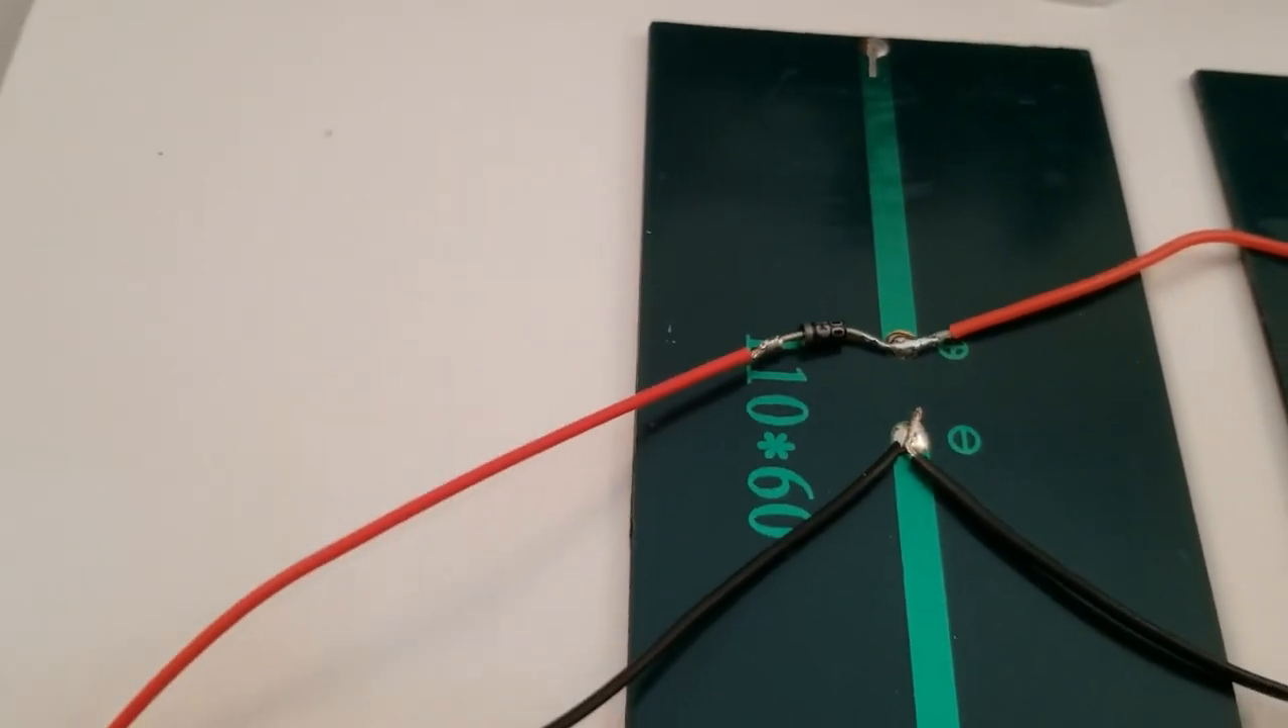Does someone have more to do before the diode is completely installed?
No.